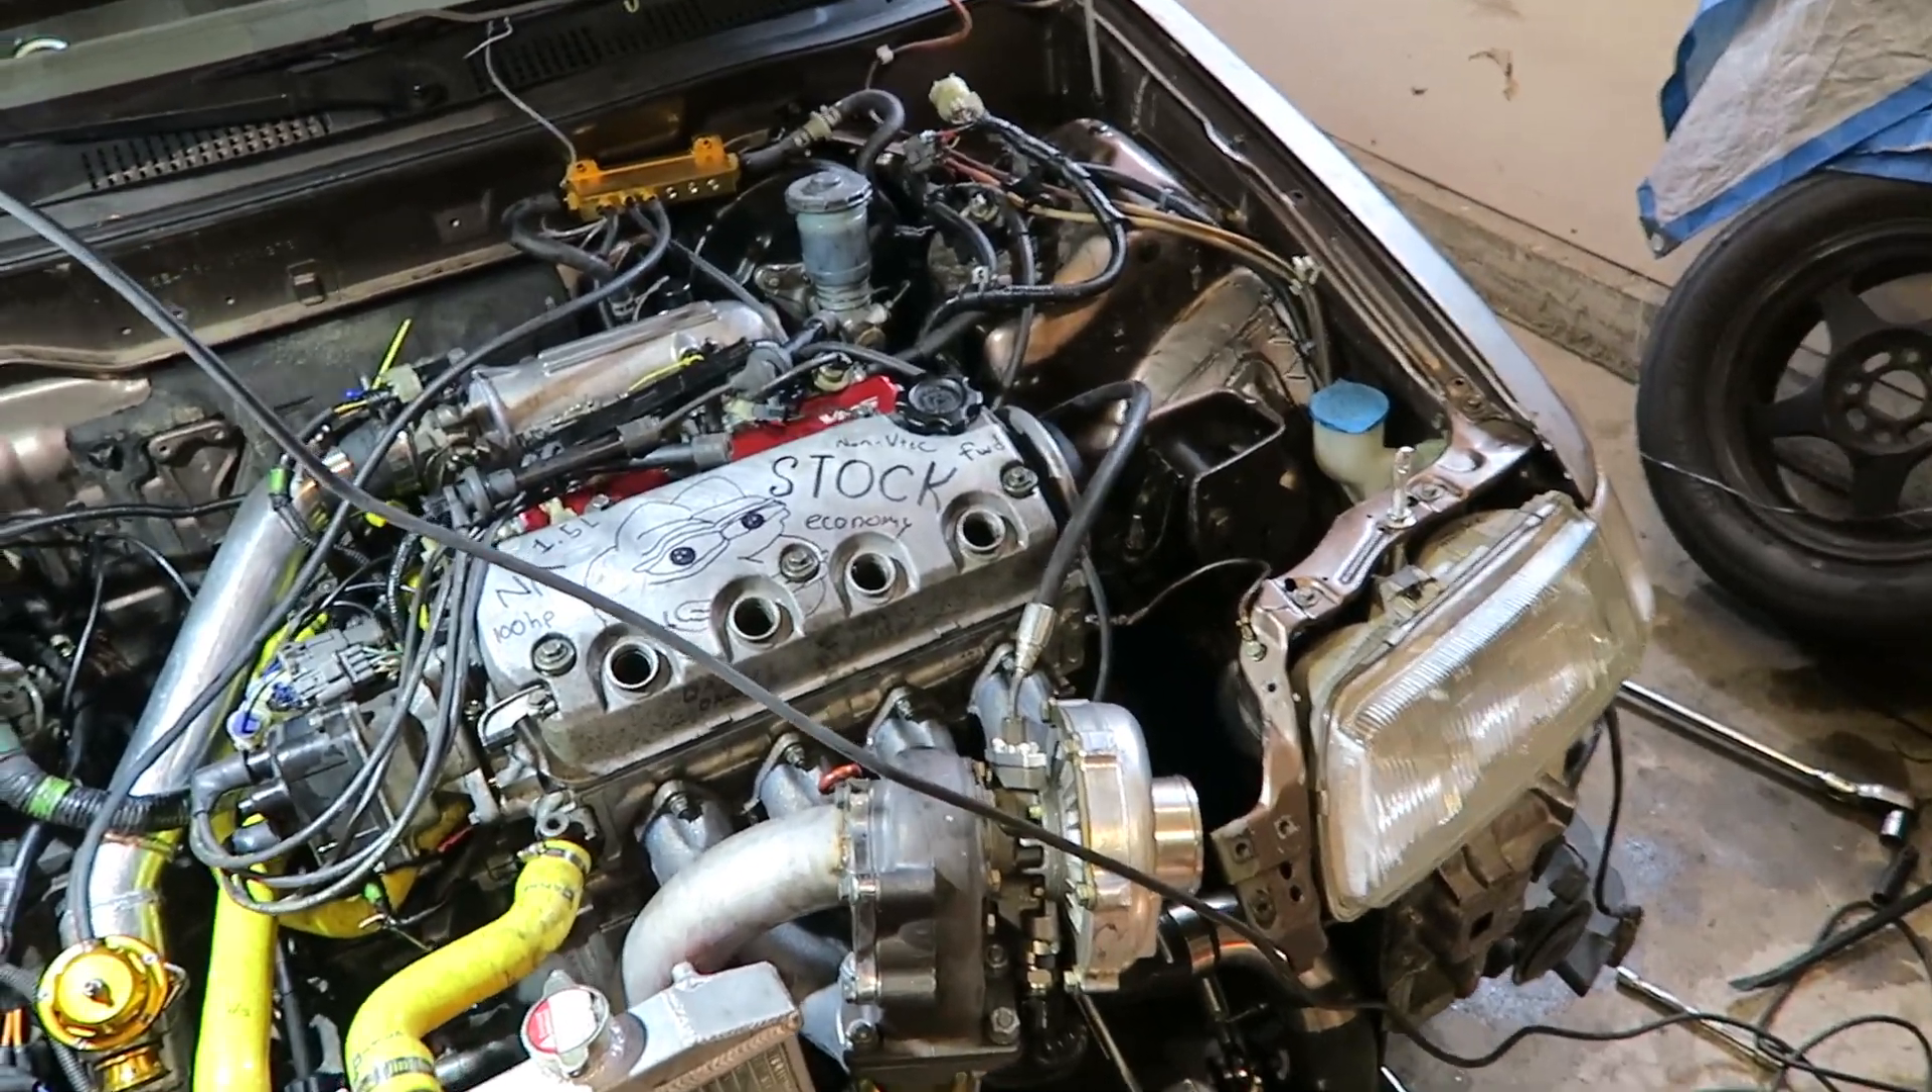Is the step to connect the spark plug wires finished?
No.